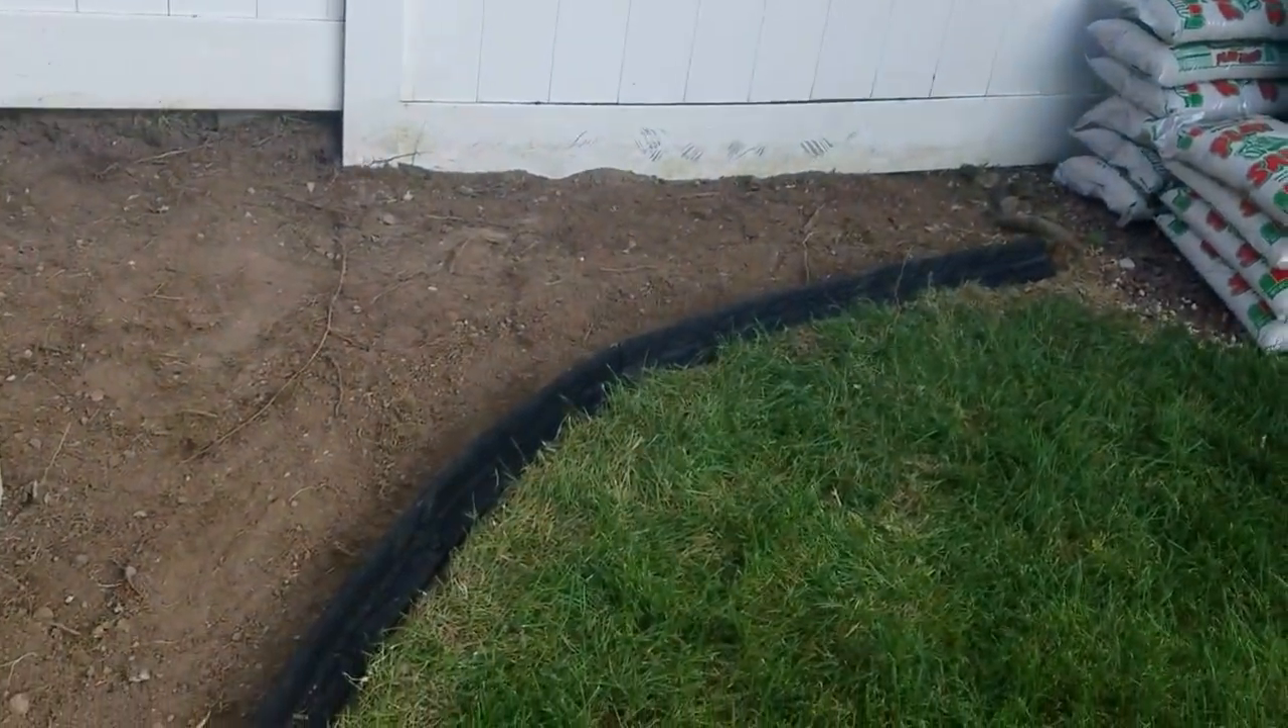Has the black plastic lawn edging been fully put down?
Yes.